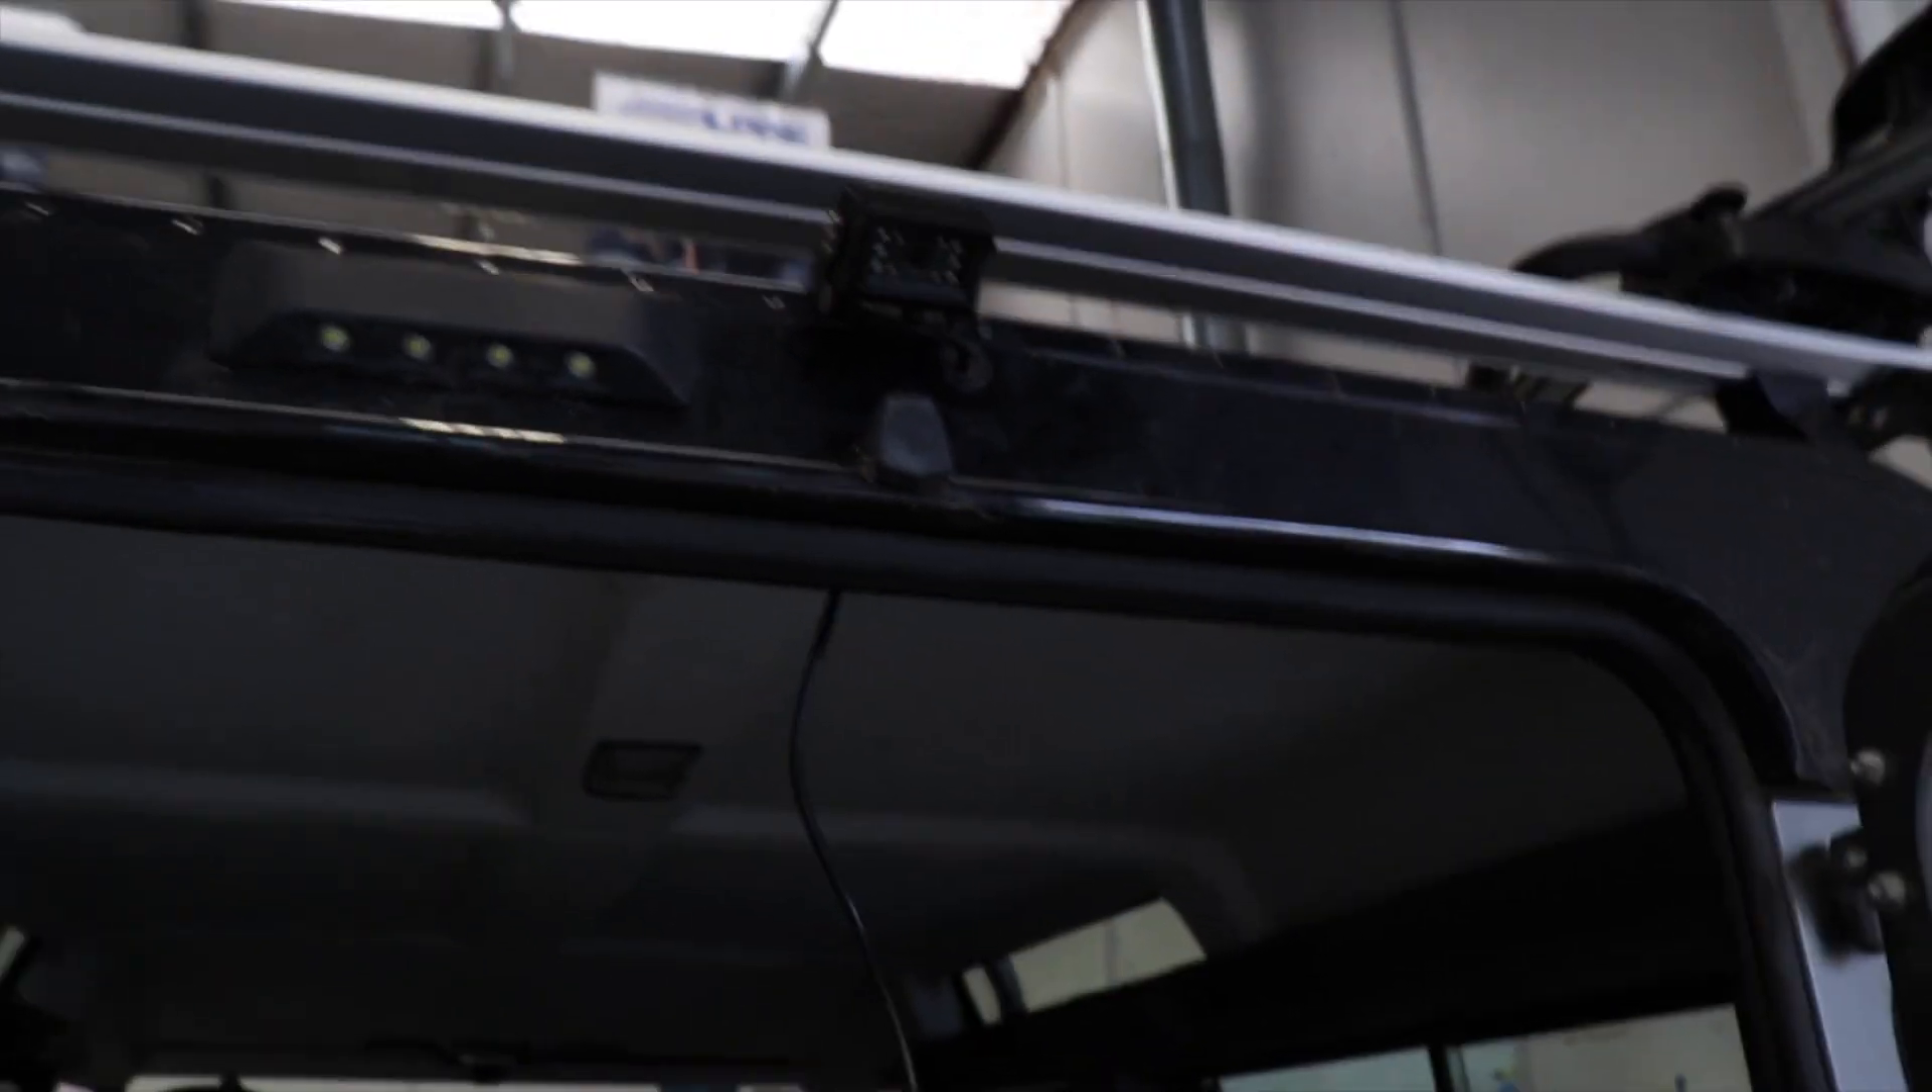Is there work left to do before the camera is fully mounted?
No.